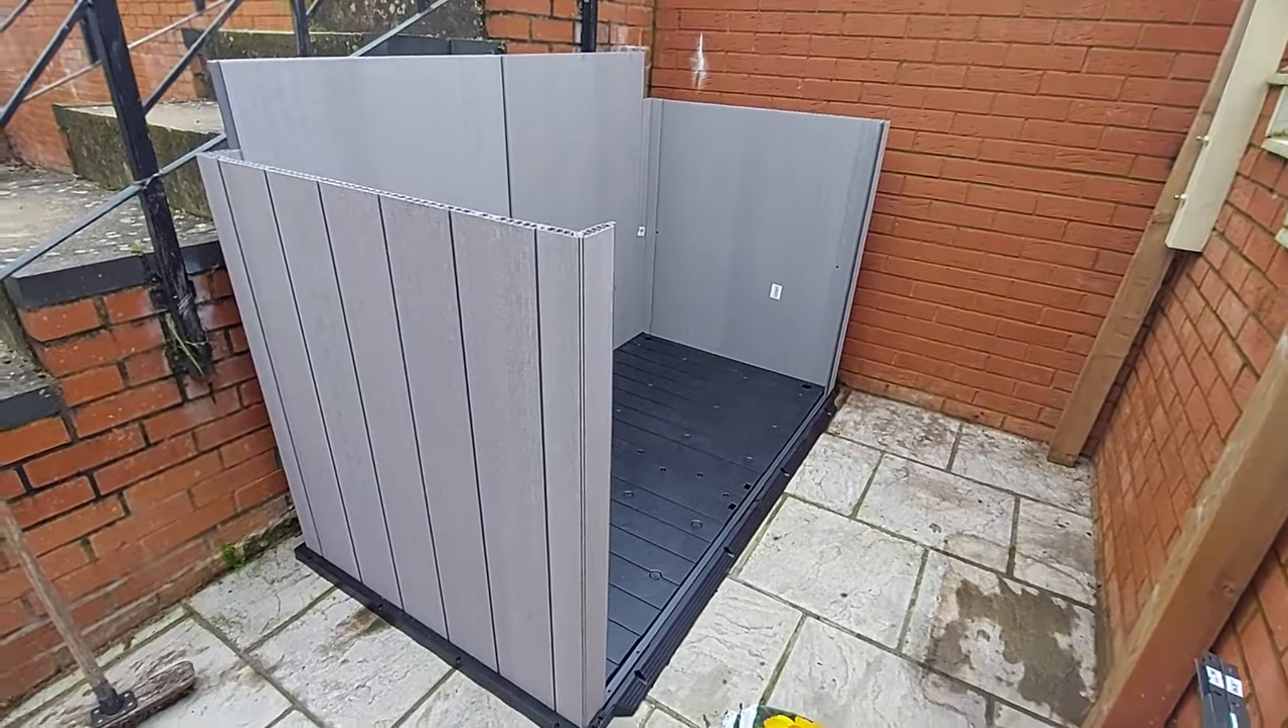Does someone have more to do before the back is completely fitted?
No.